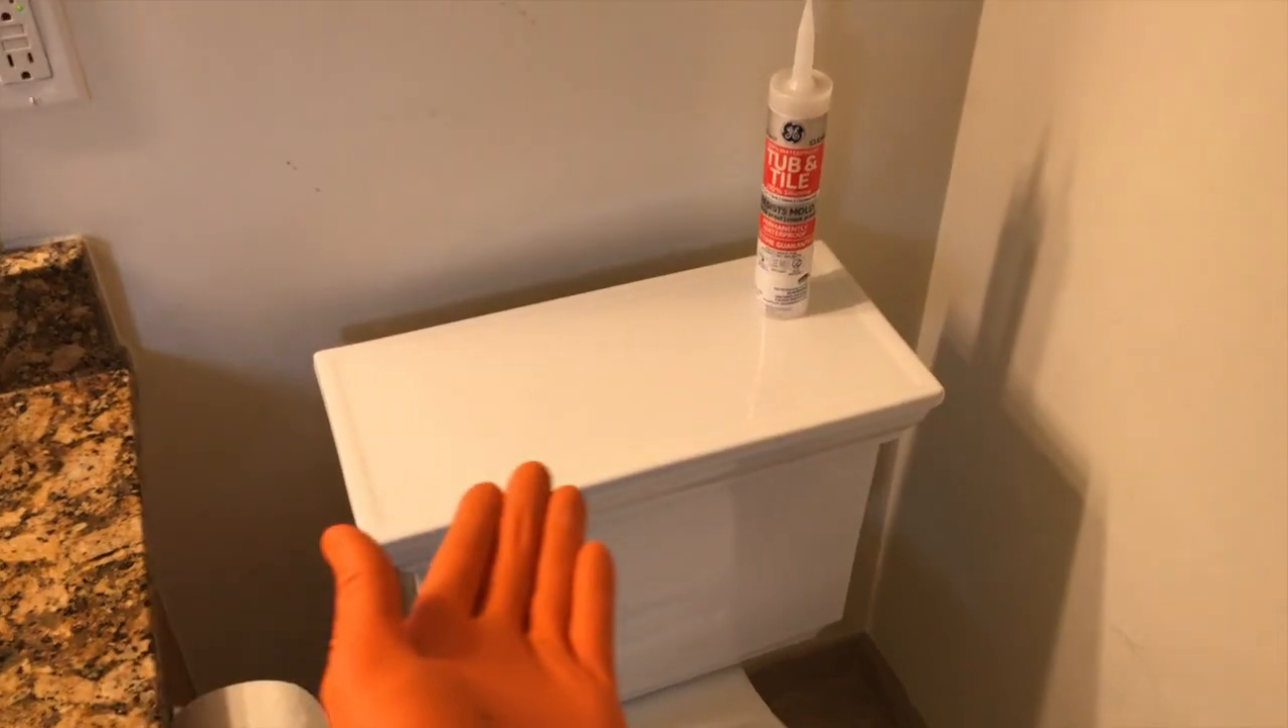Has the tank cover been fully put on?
Yes.